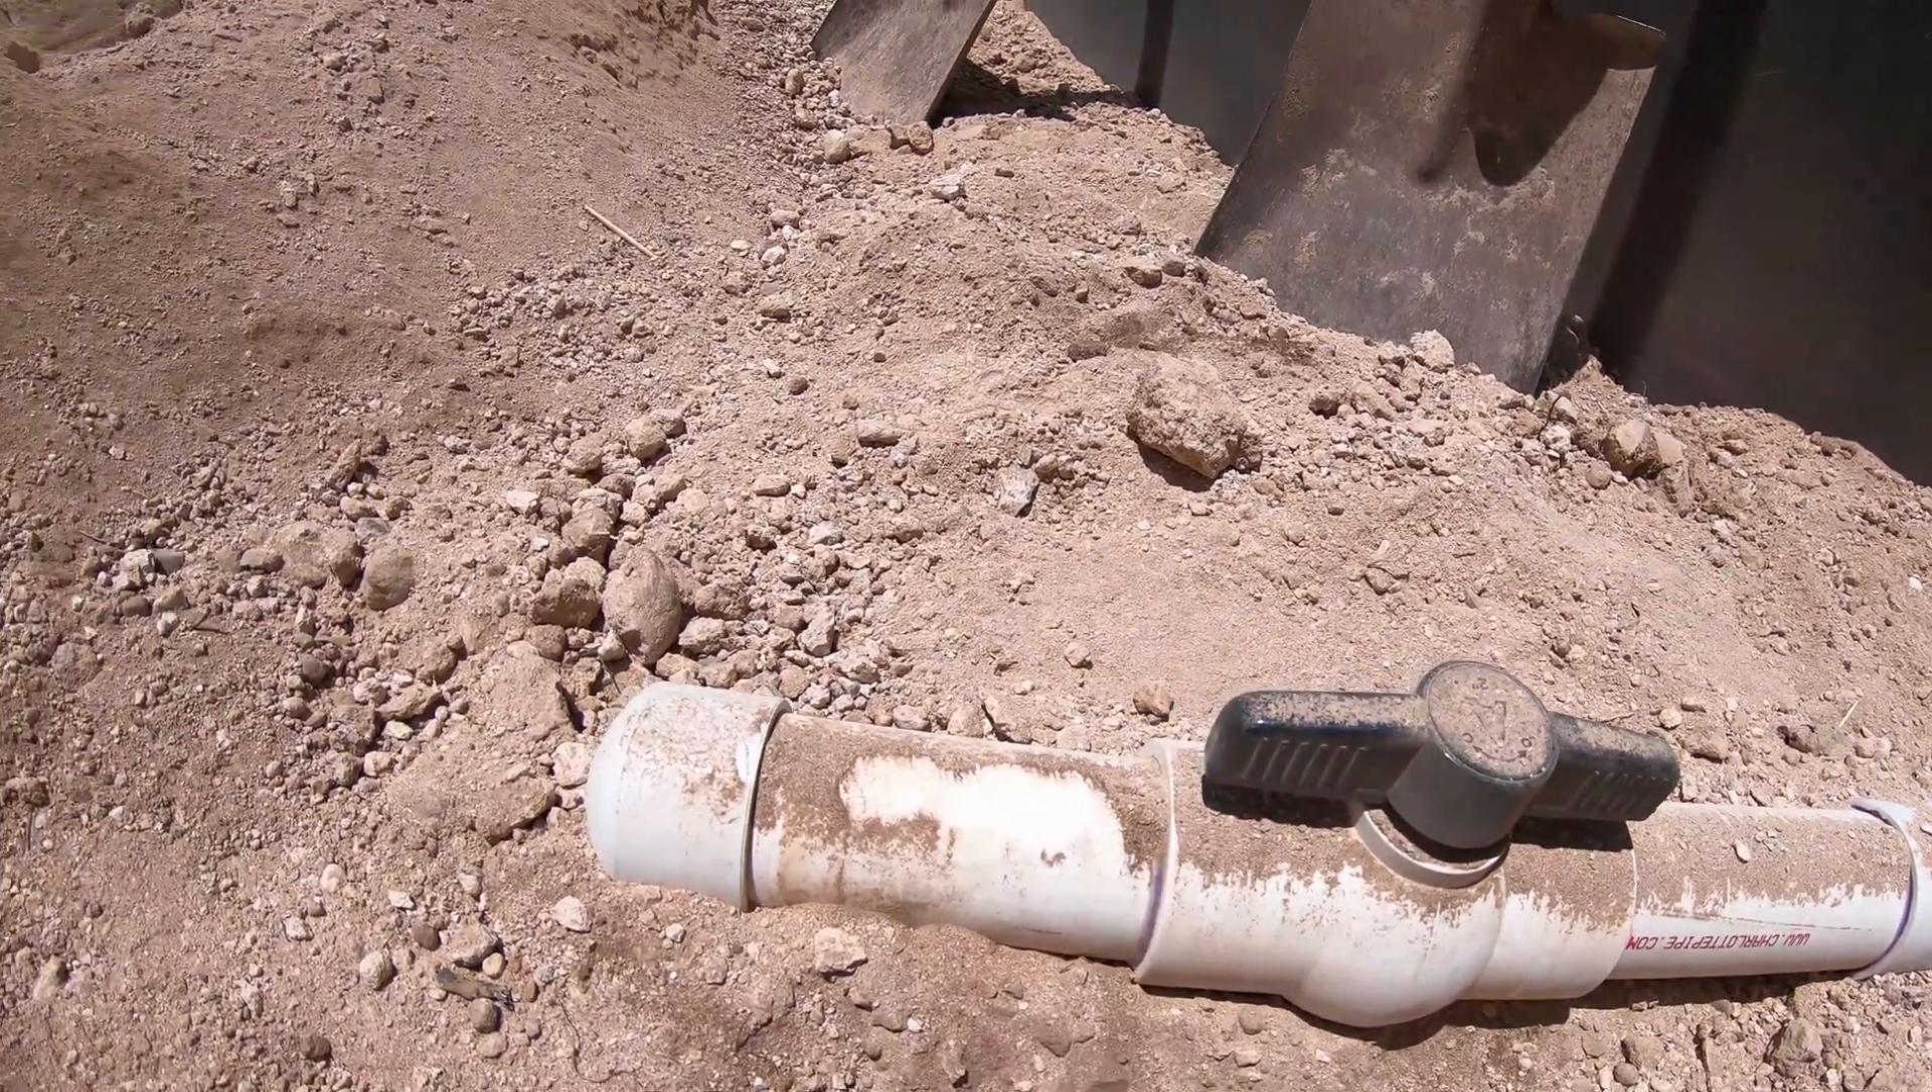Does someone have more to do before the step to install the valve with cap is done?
No.